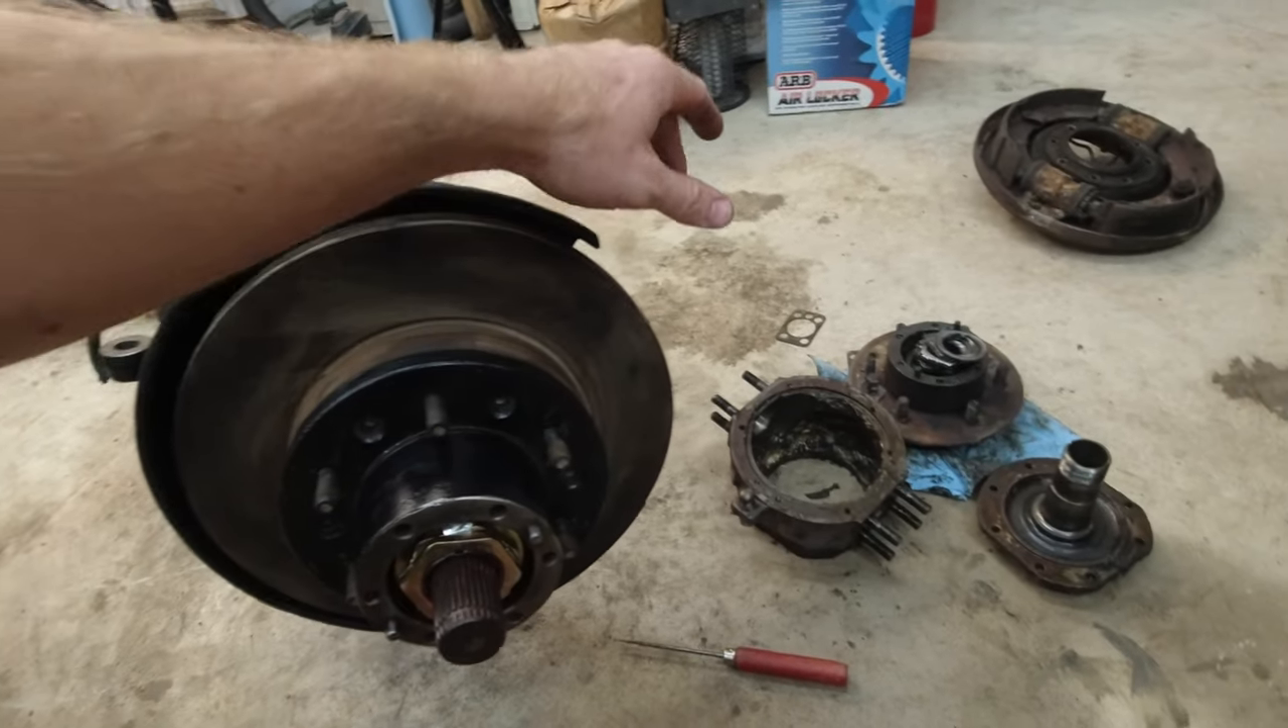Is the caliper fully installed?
No.